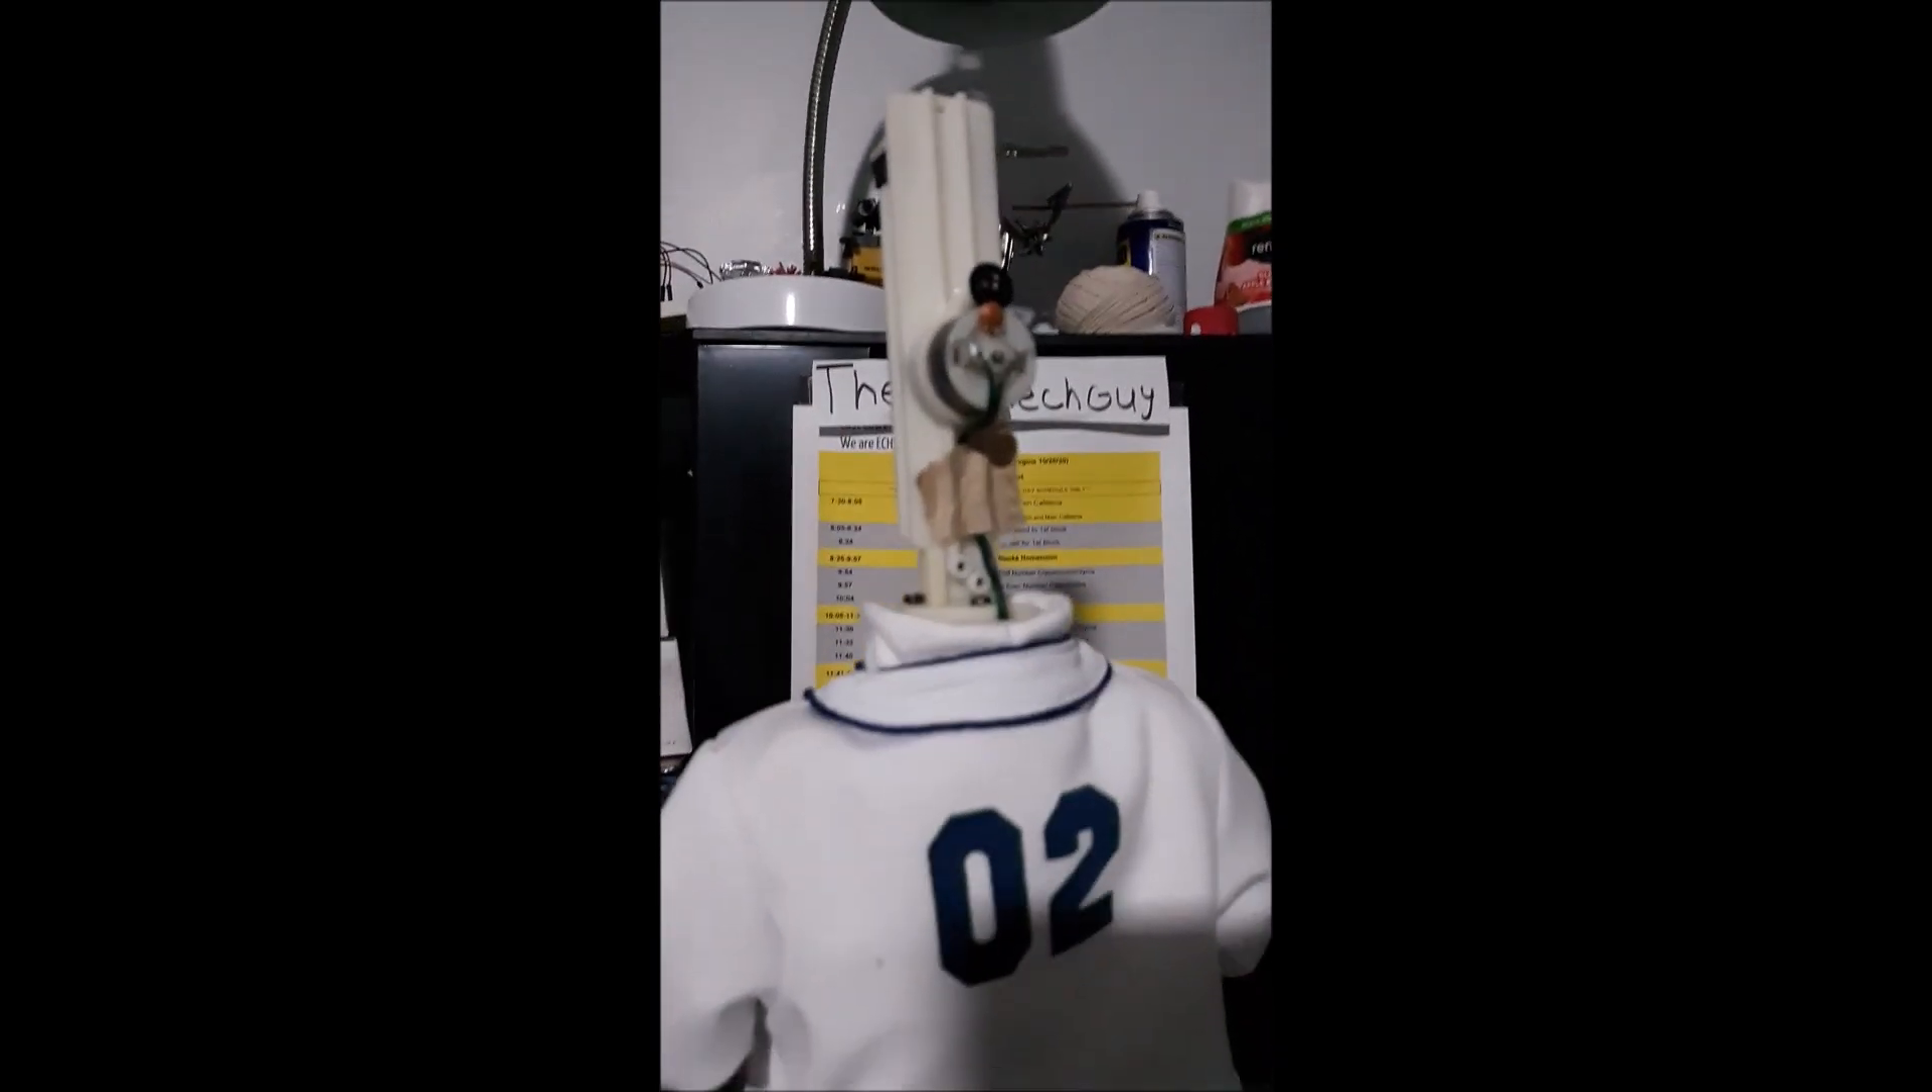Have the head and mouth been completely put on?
No.